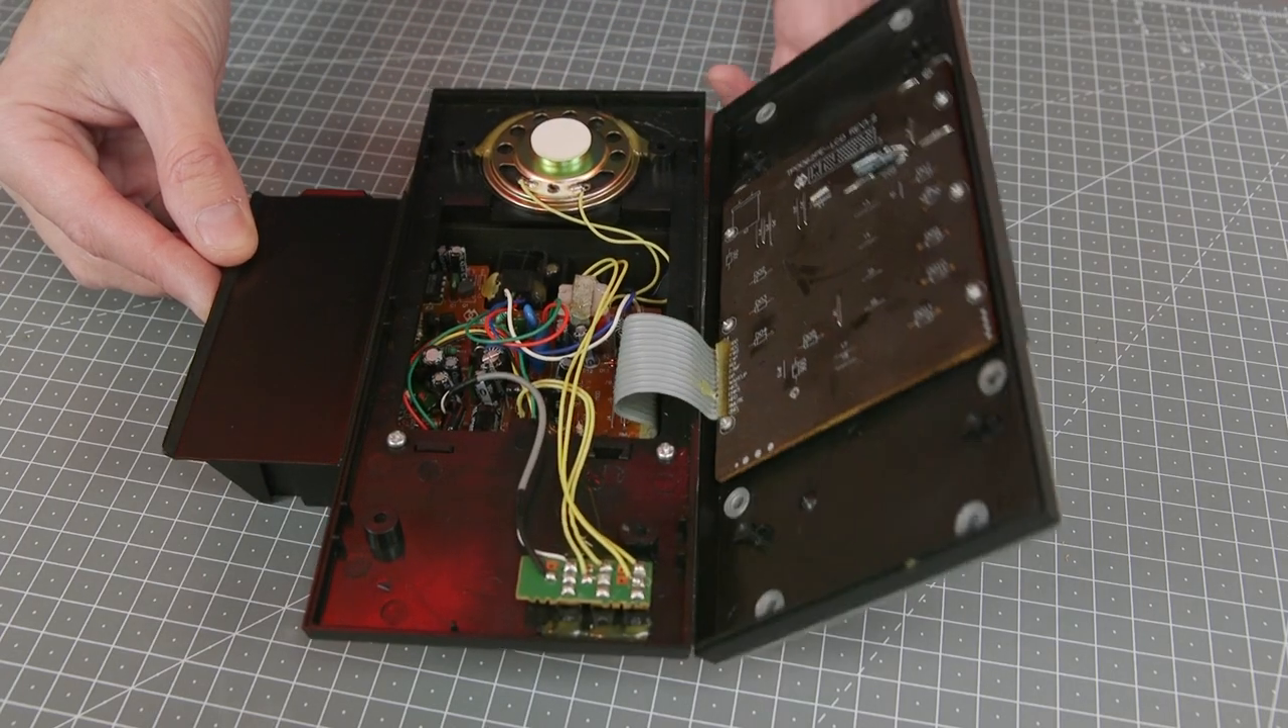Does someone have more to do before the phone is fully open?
No.